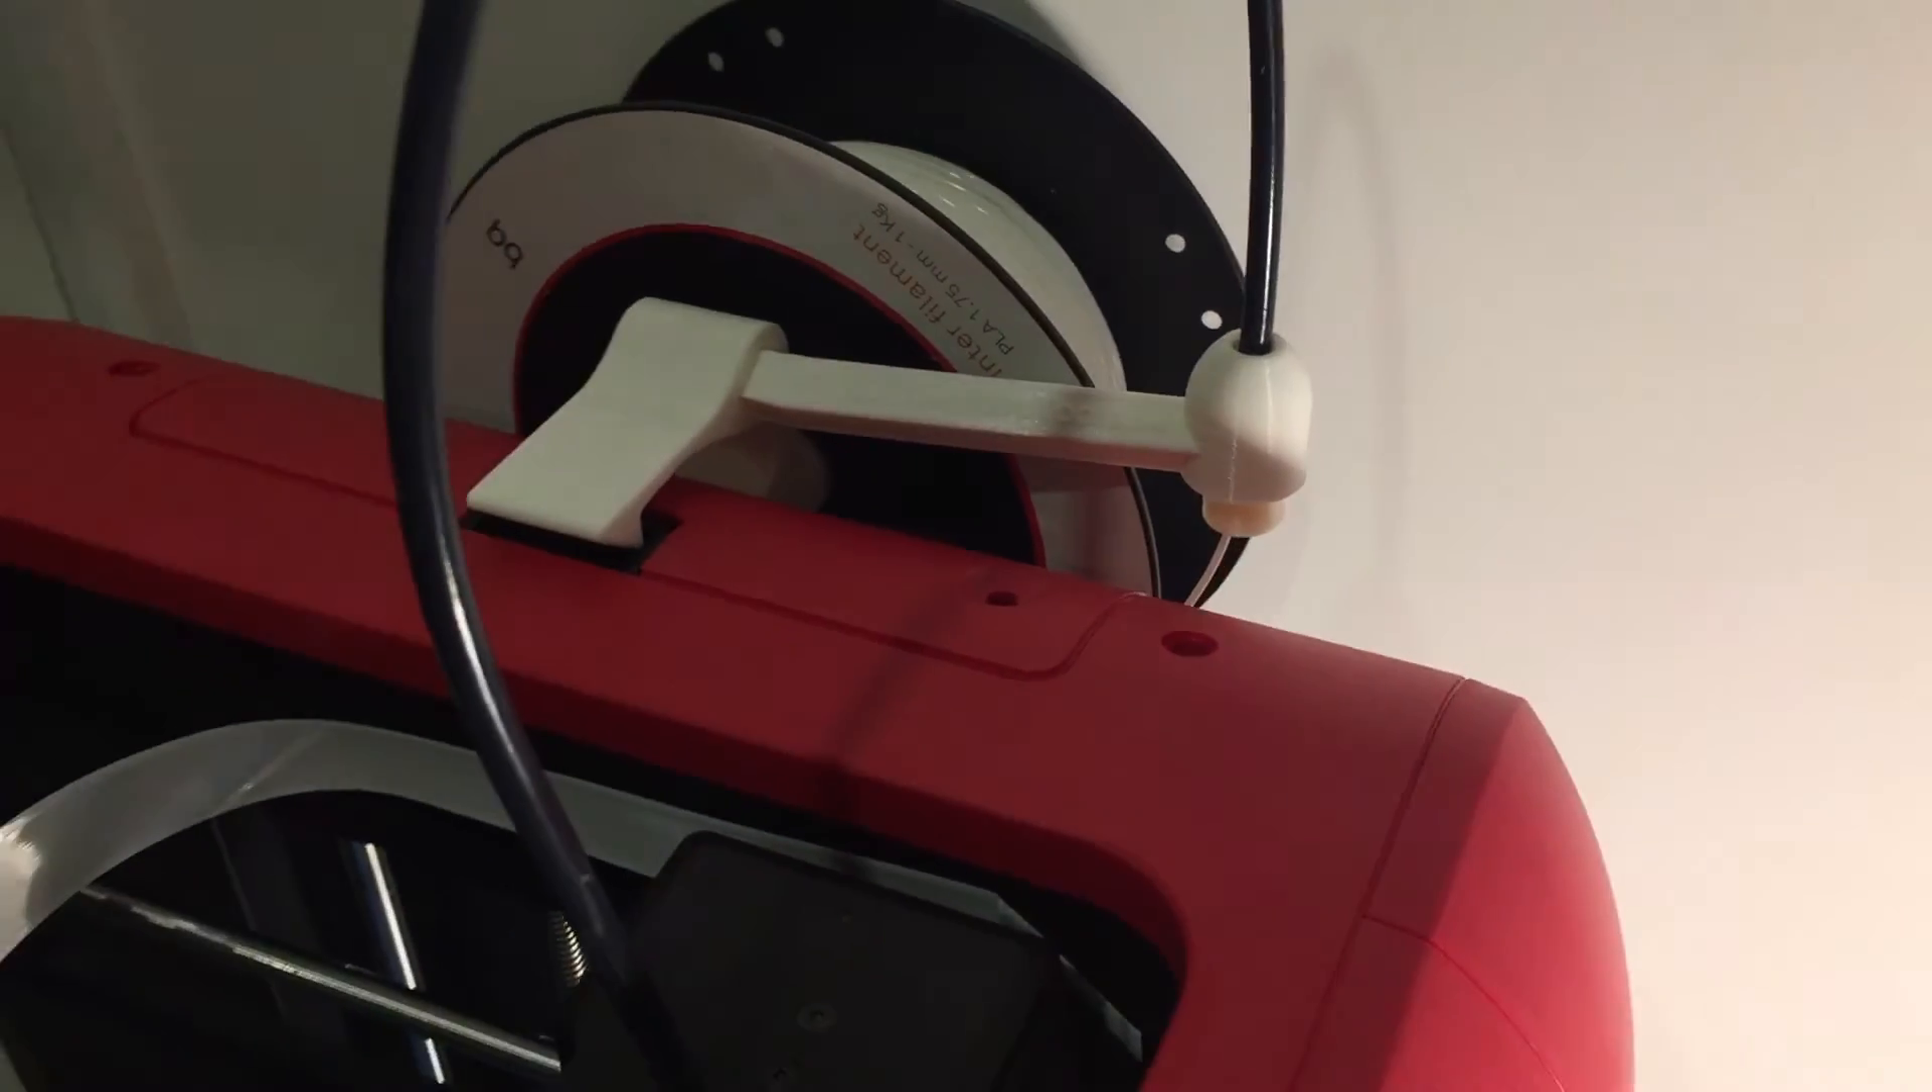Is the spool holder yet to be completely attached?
No.